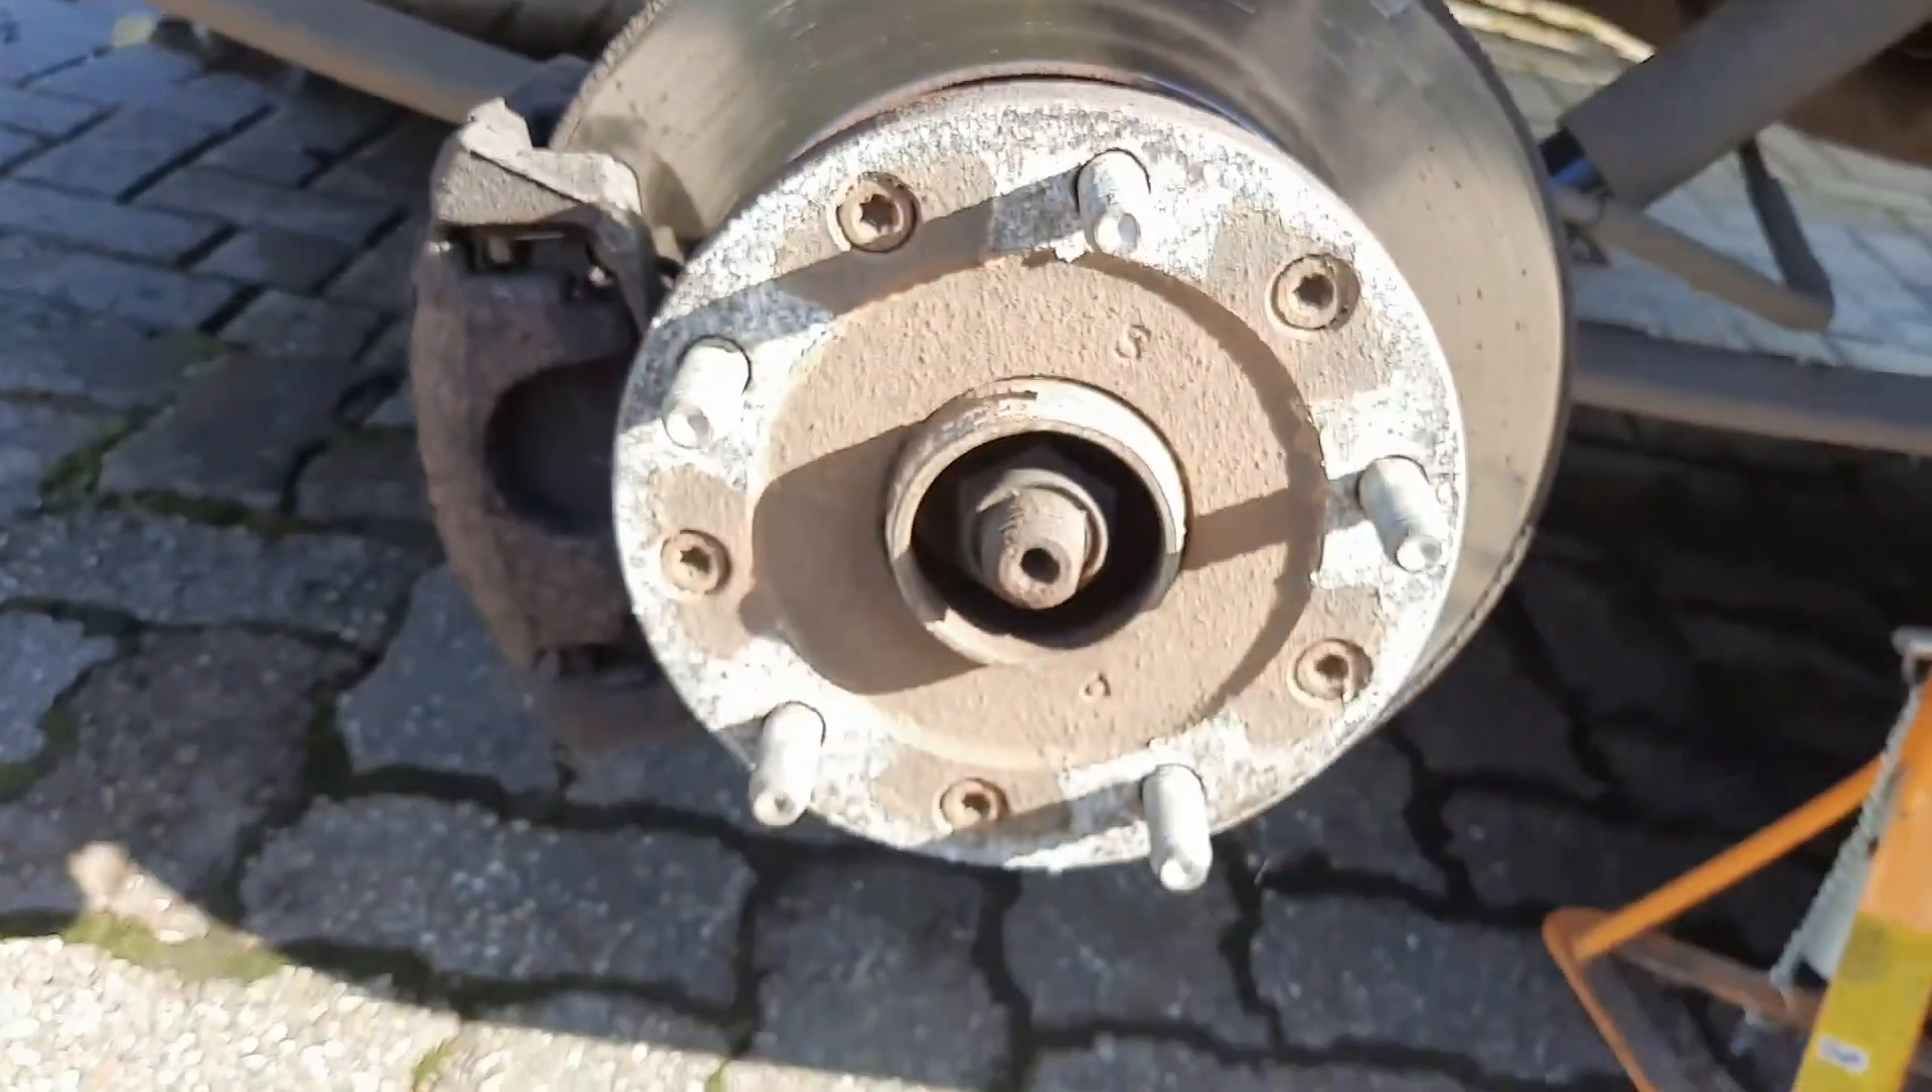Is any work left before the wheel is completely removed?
No.